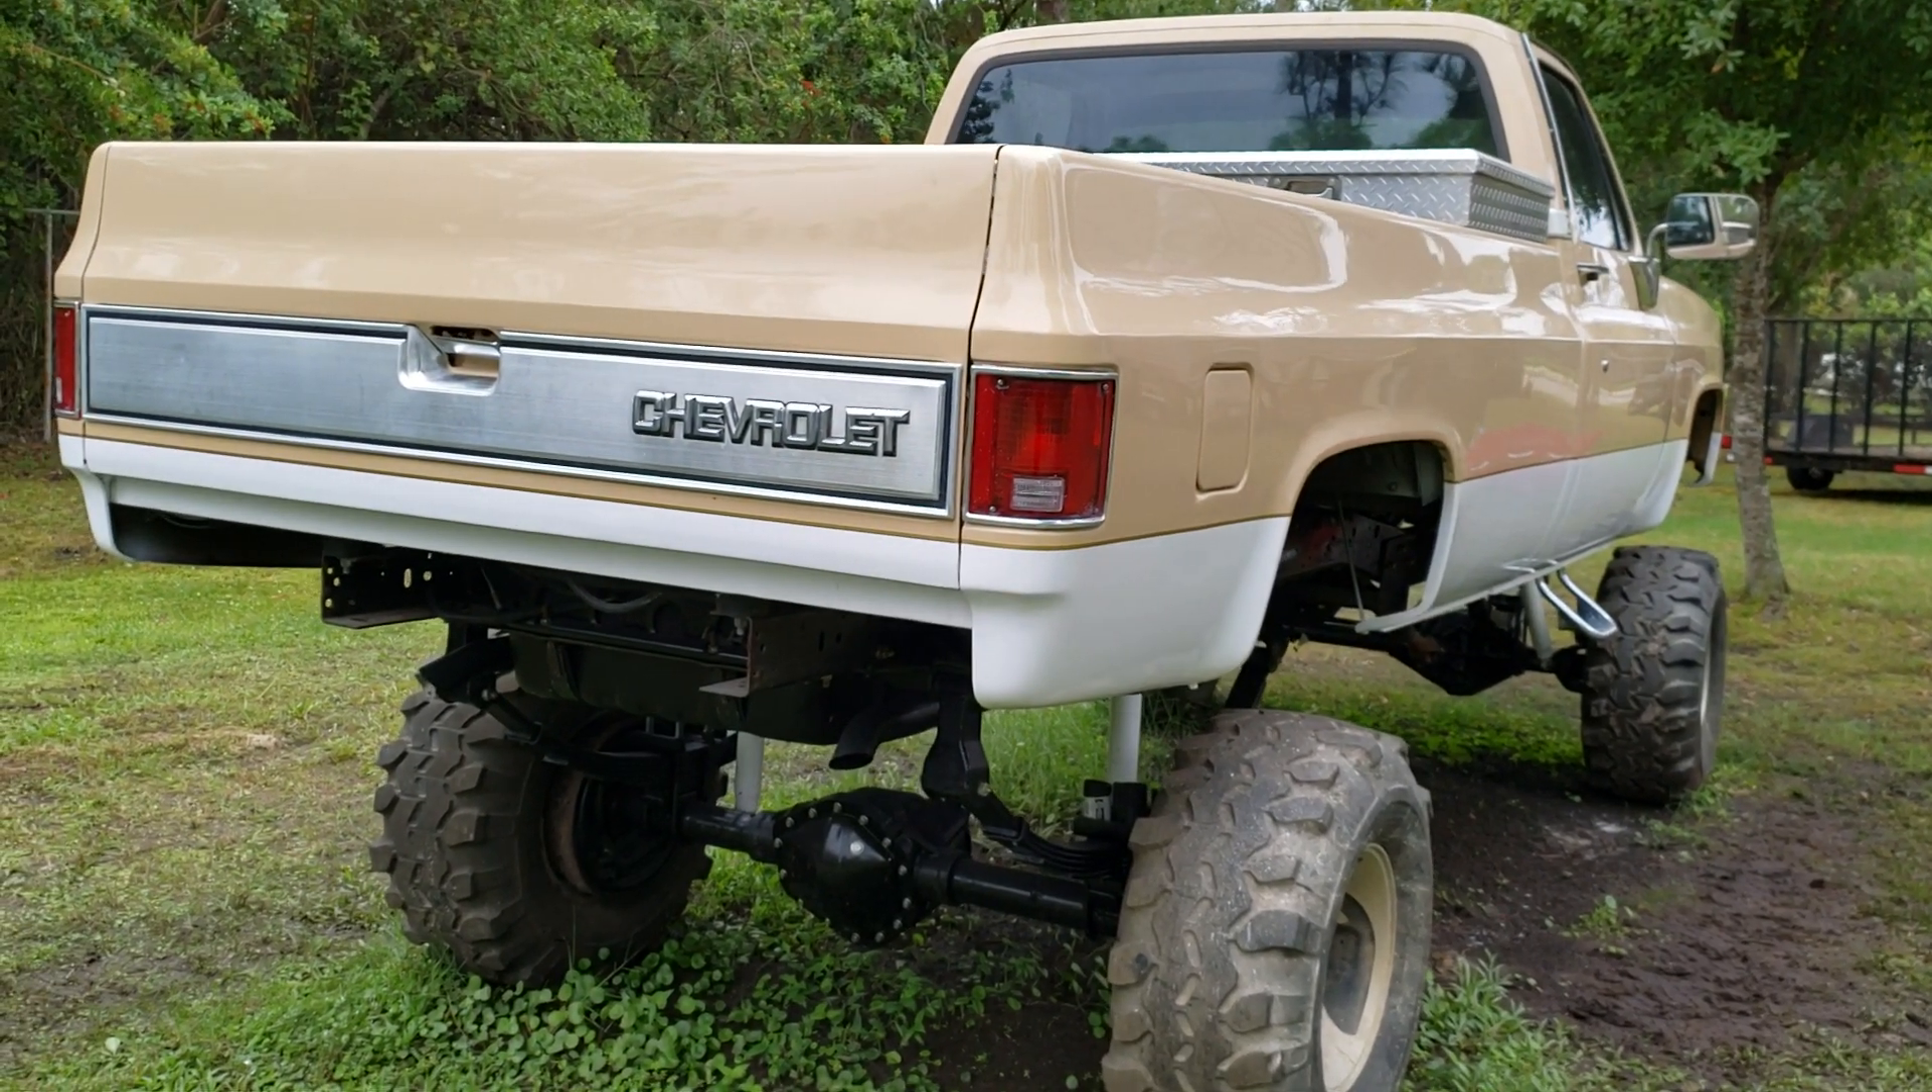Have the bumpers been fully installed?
No.